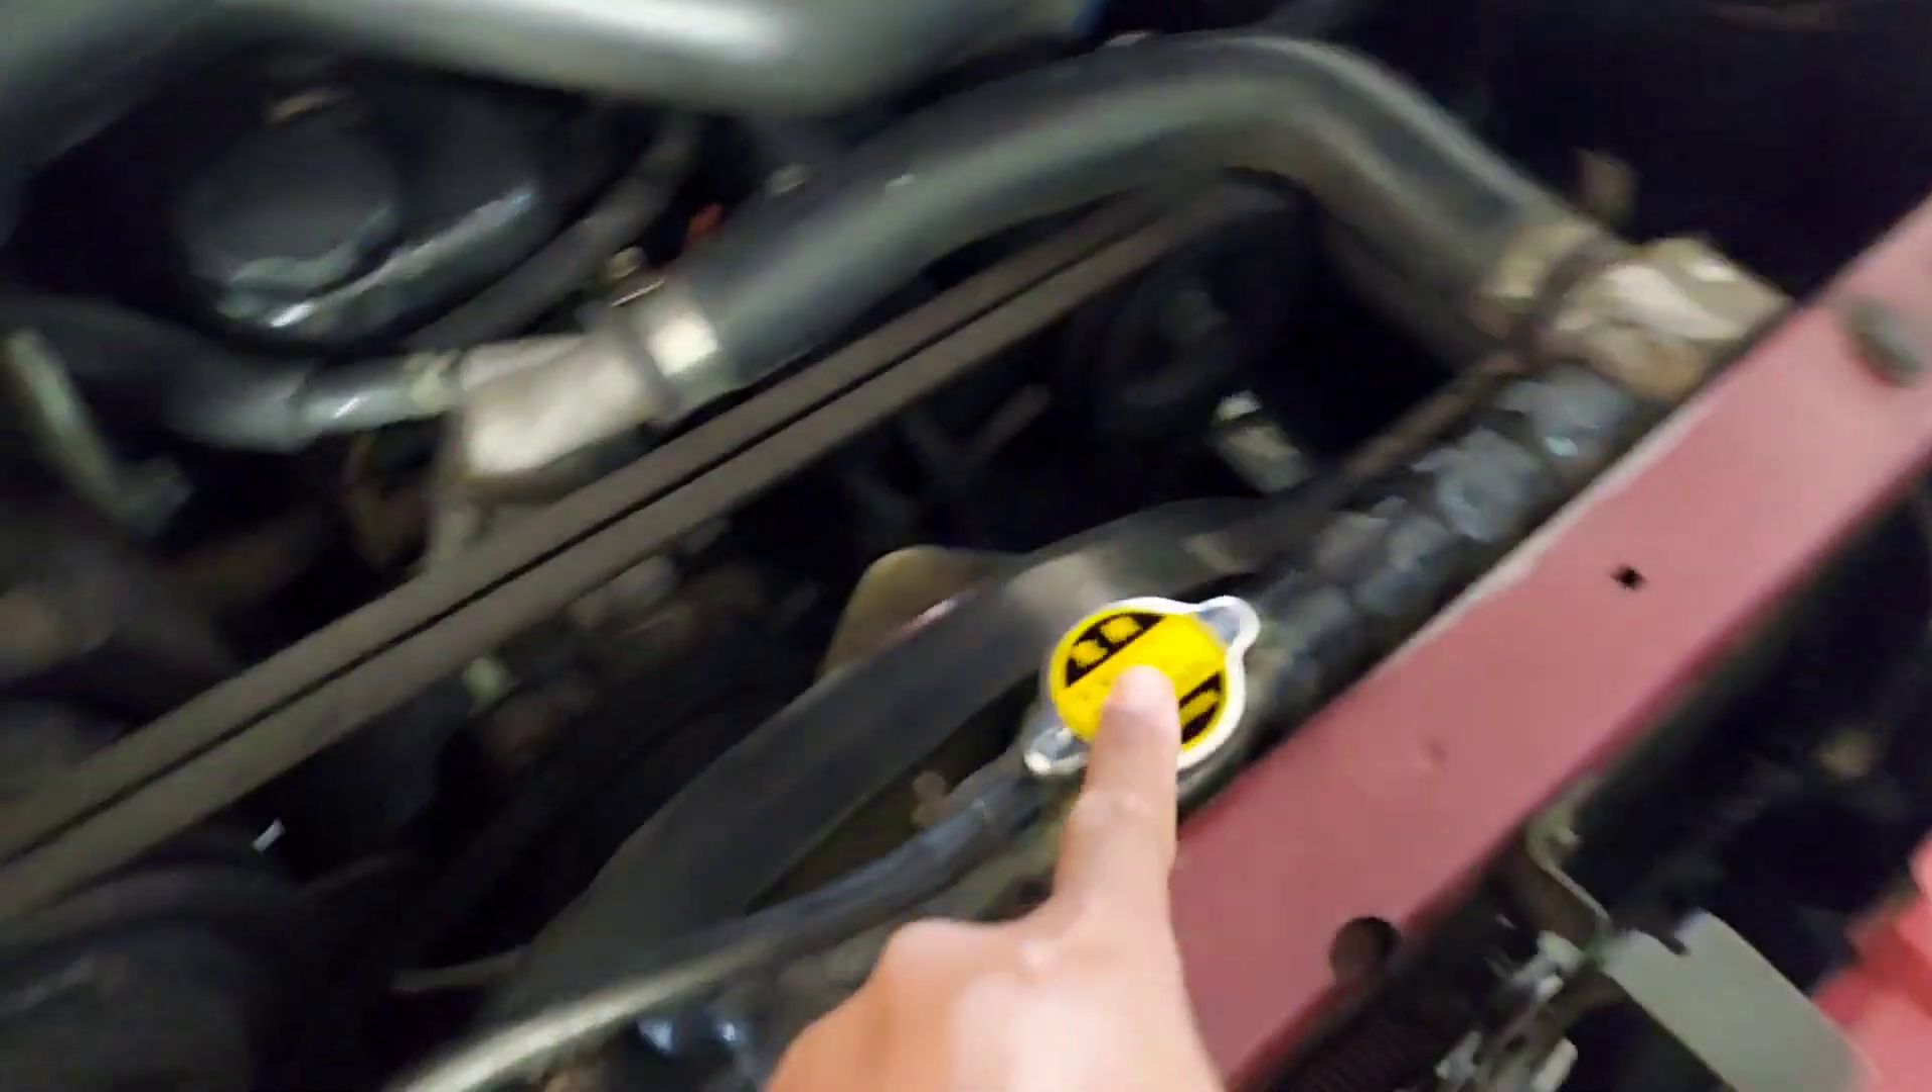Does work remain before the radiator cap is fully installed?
No.